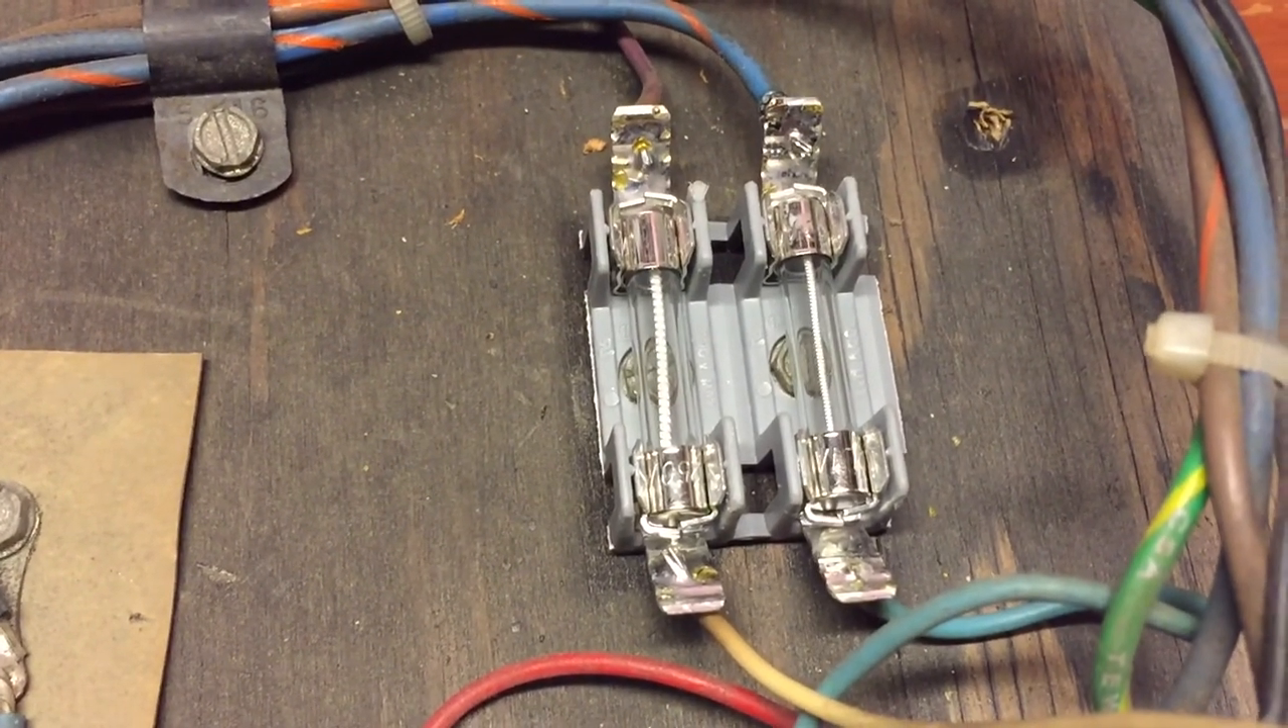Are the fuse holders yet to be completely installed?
No.